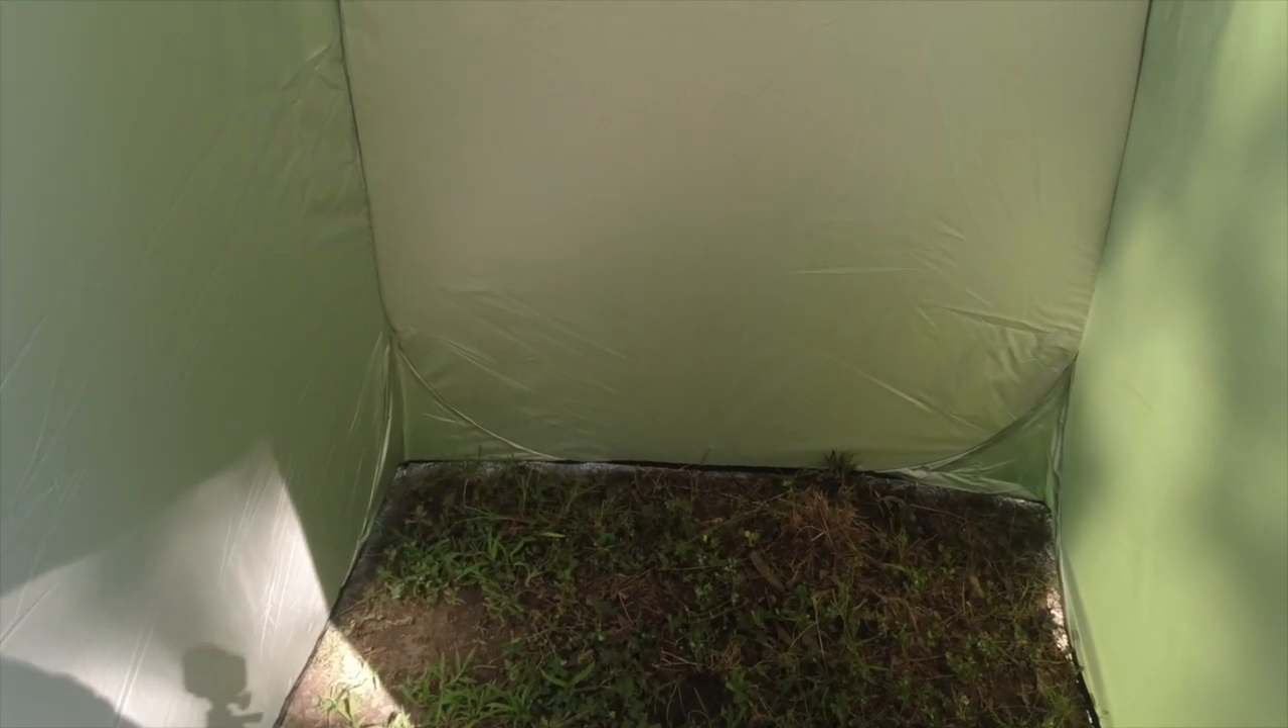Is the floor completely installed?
No.